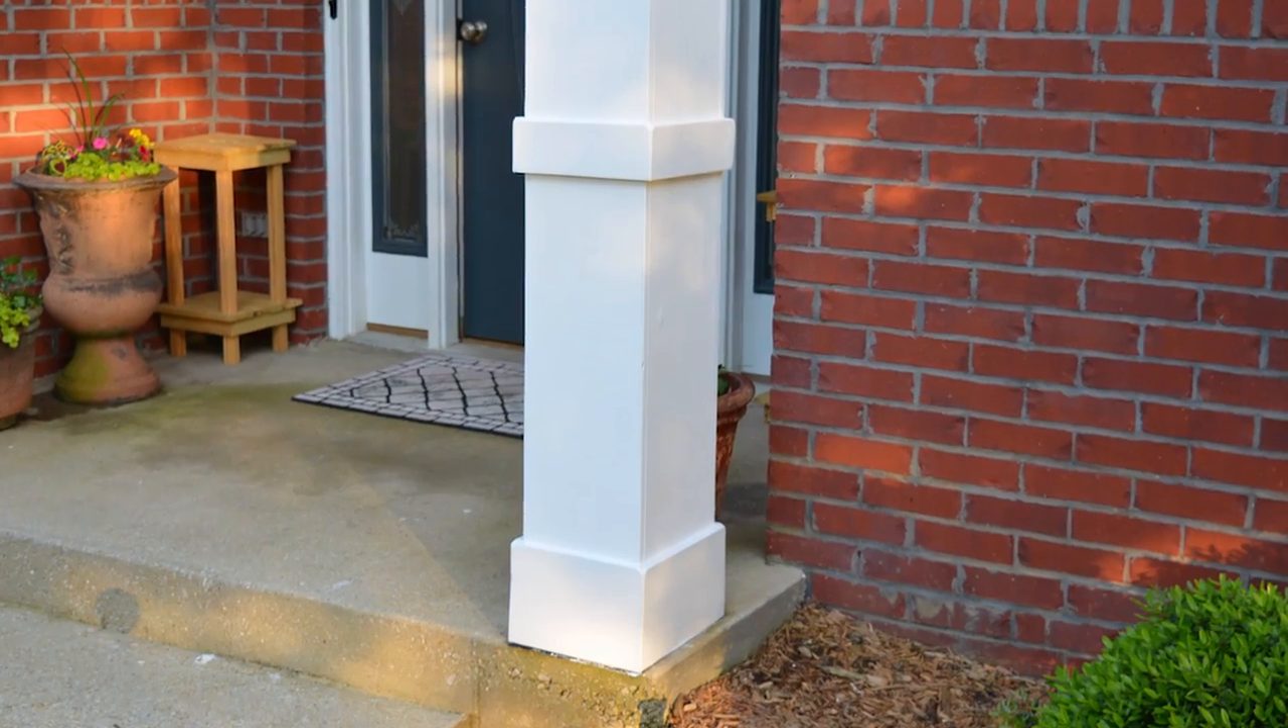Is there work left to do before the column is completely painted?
No.